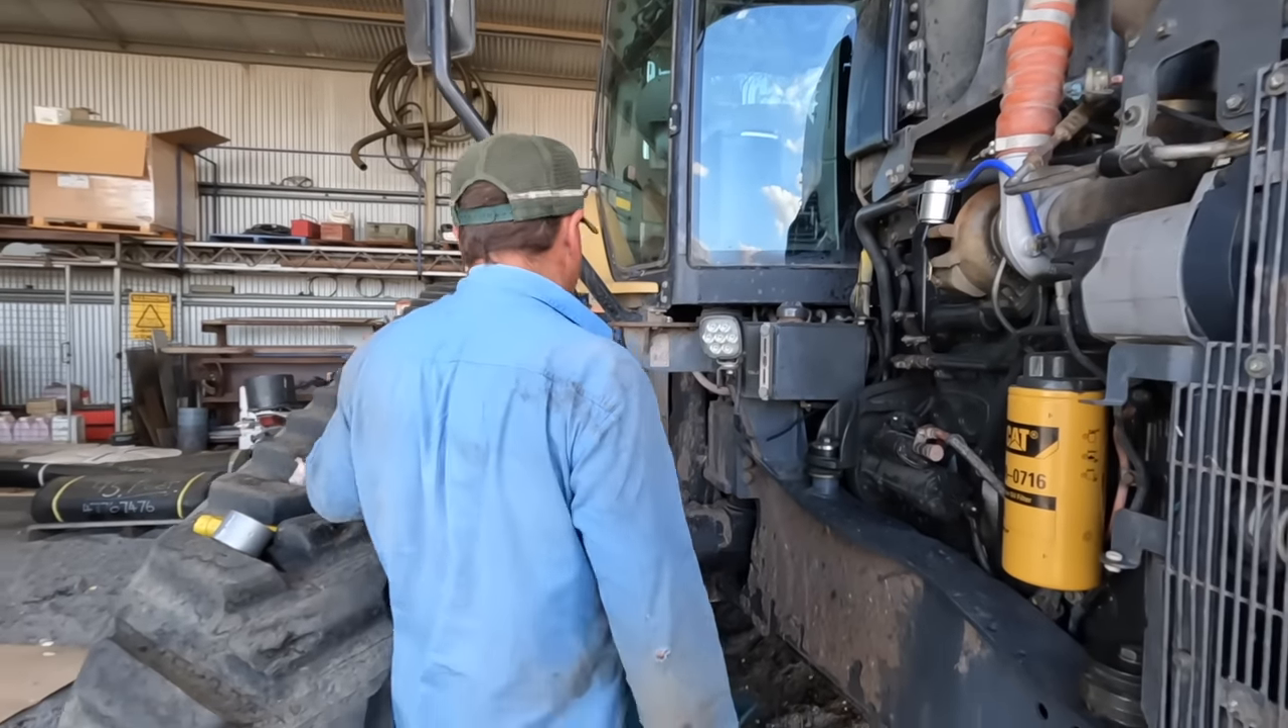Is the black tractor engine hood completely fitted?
No.